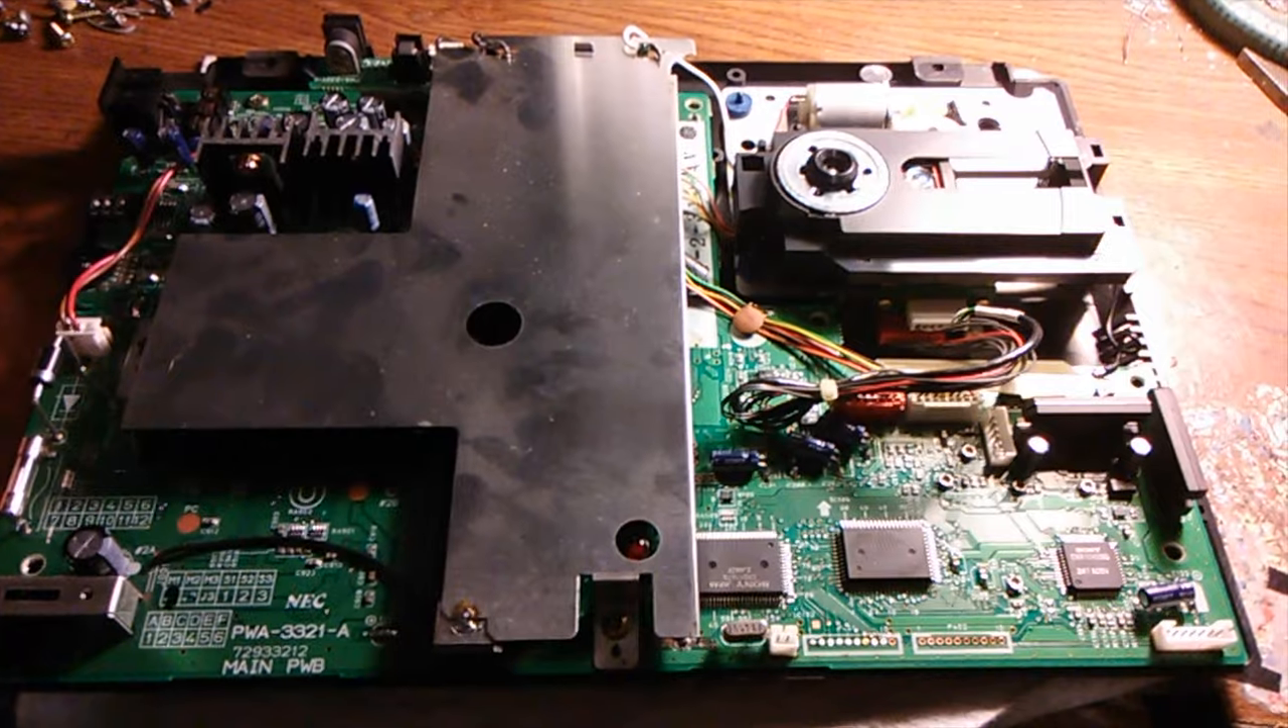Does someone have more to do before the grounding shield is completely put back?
No.